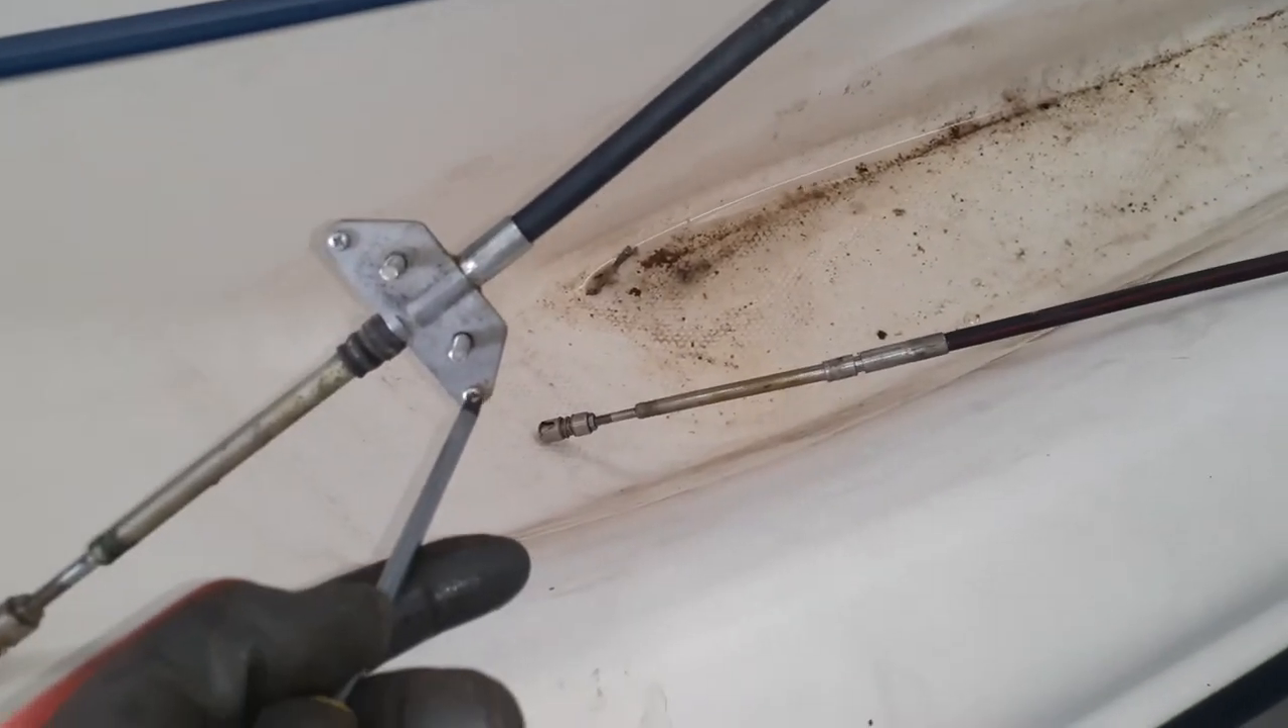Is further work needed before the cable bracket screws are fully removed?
Yes.